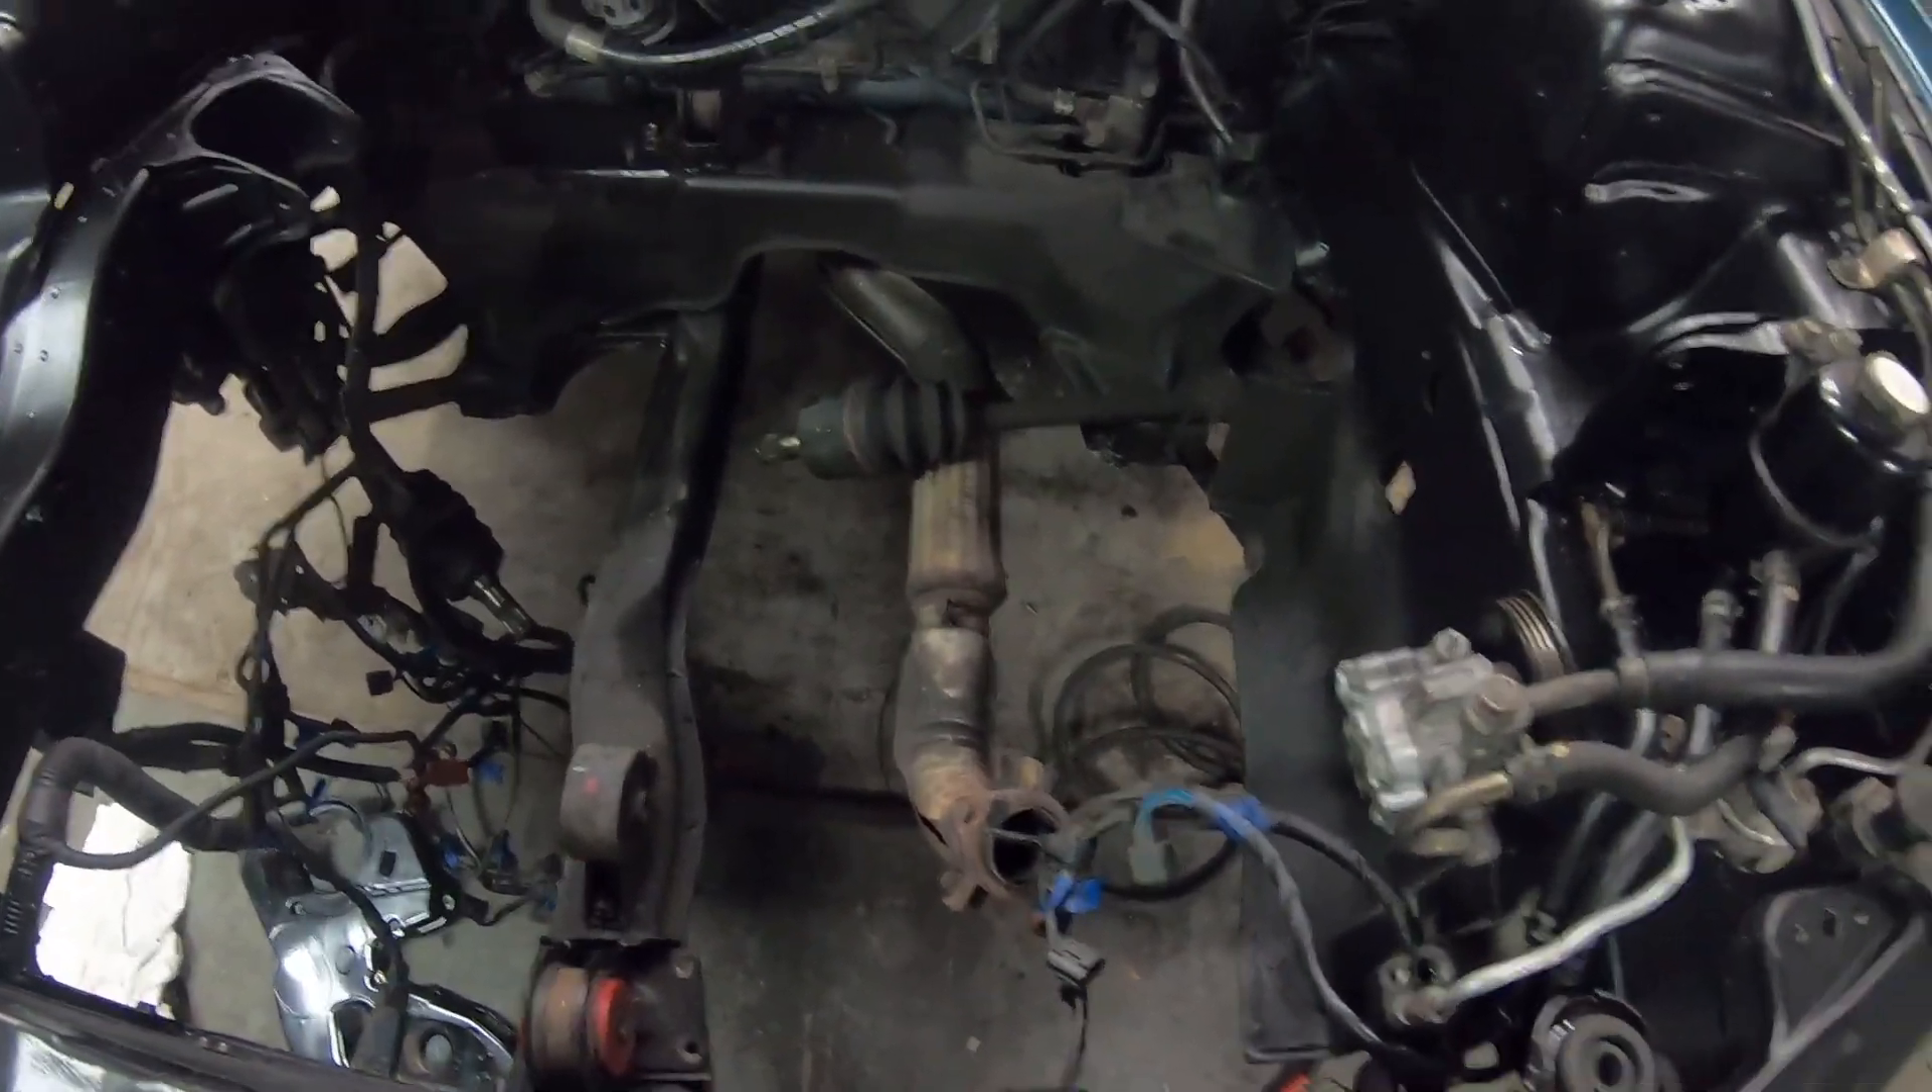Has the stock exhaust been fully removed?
No.